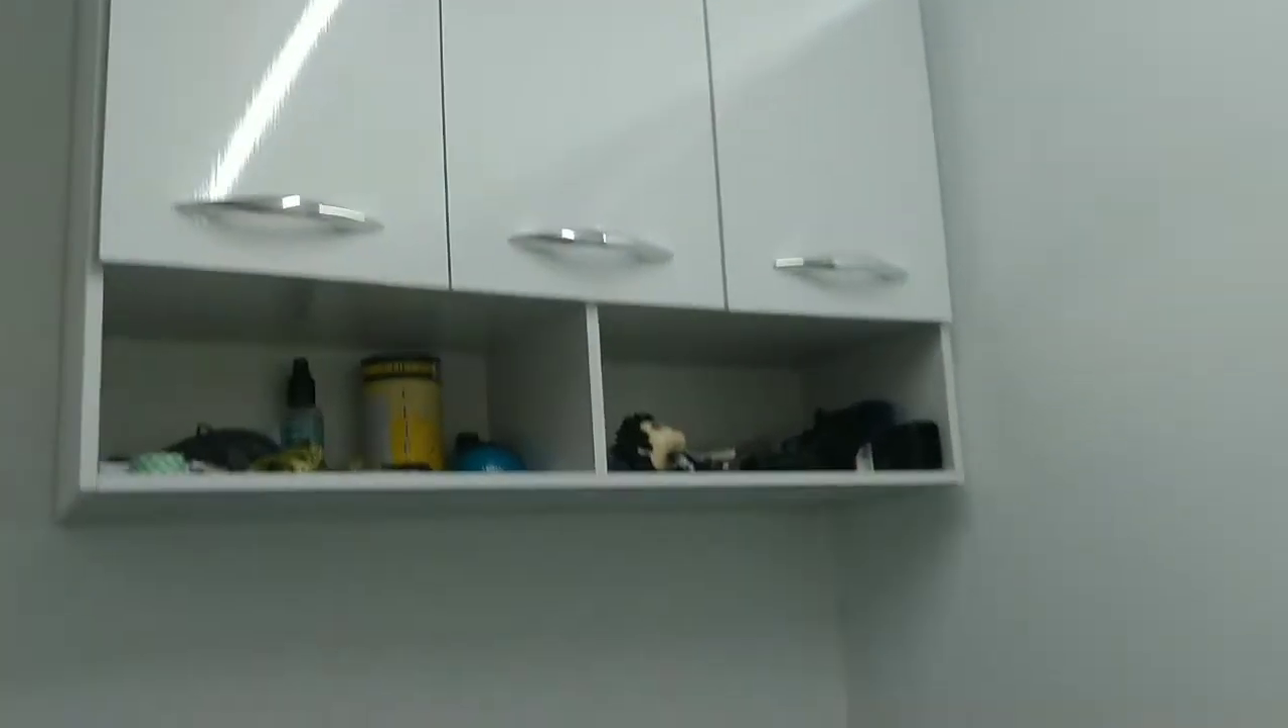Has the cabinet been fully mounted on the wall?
Yes.